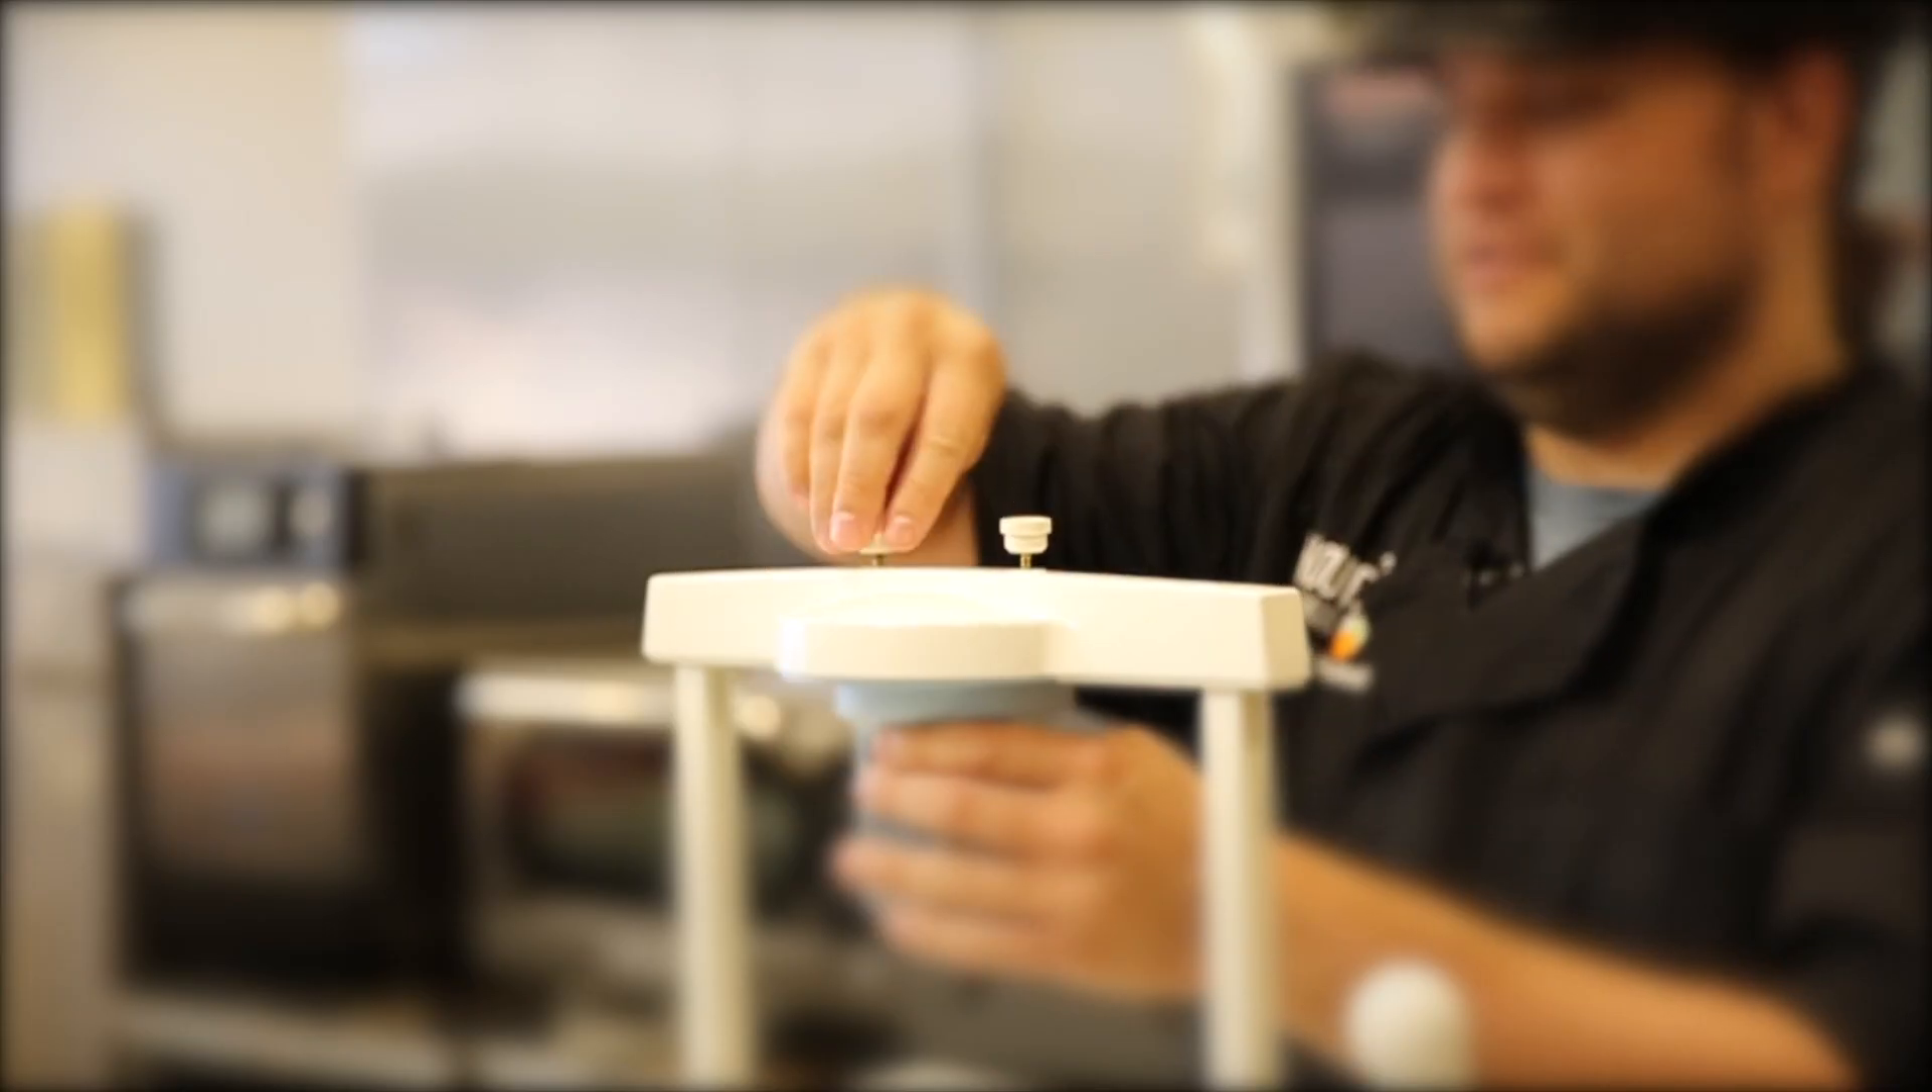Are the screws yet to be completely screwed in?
Yes.